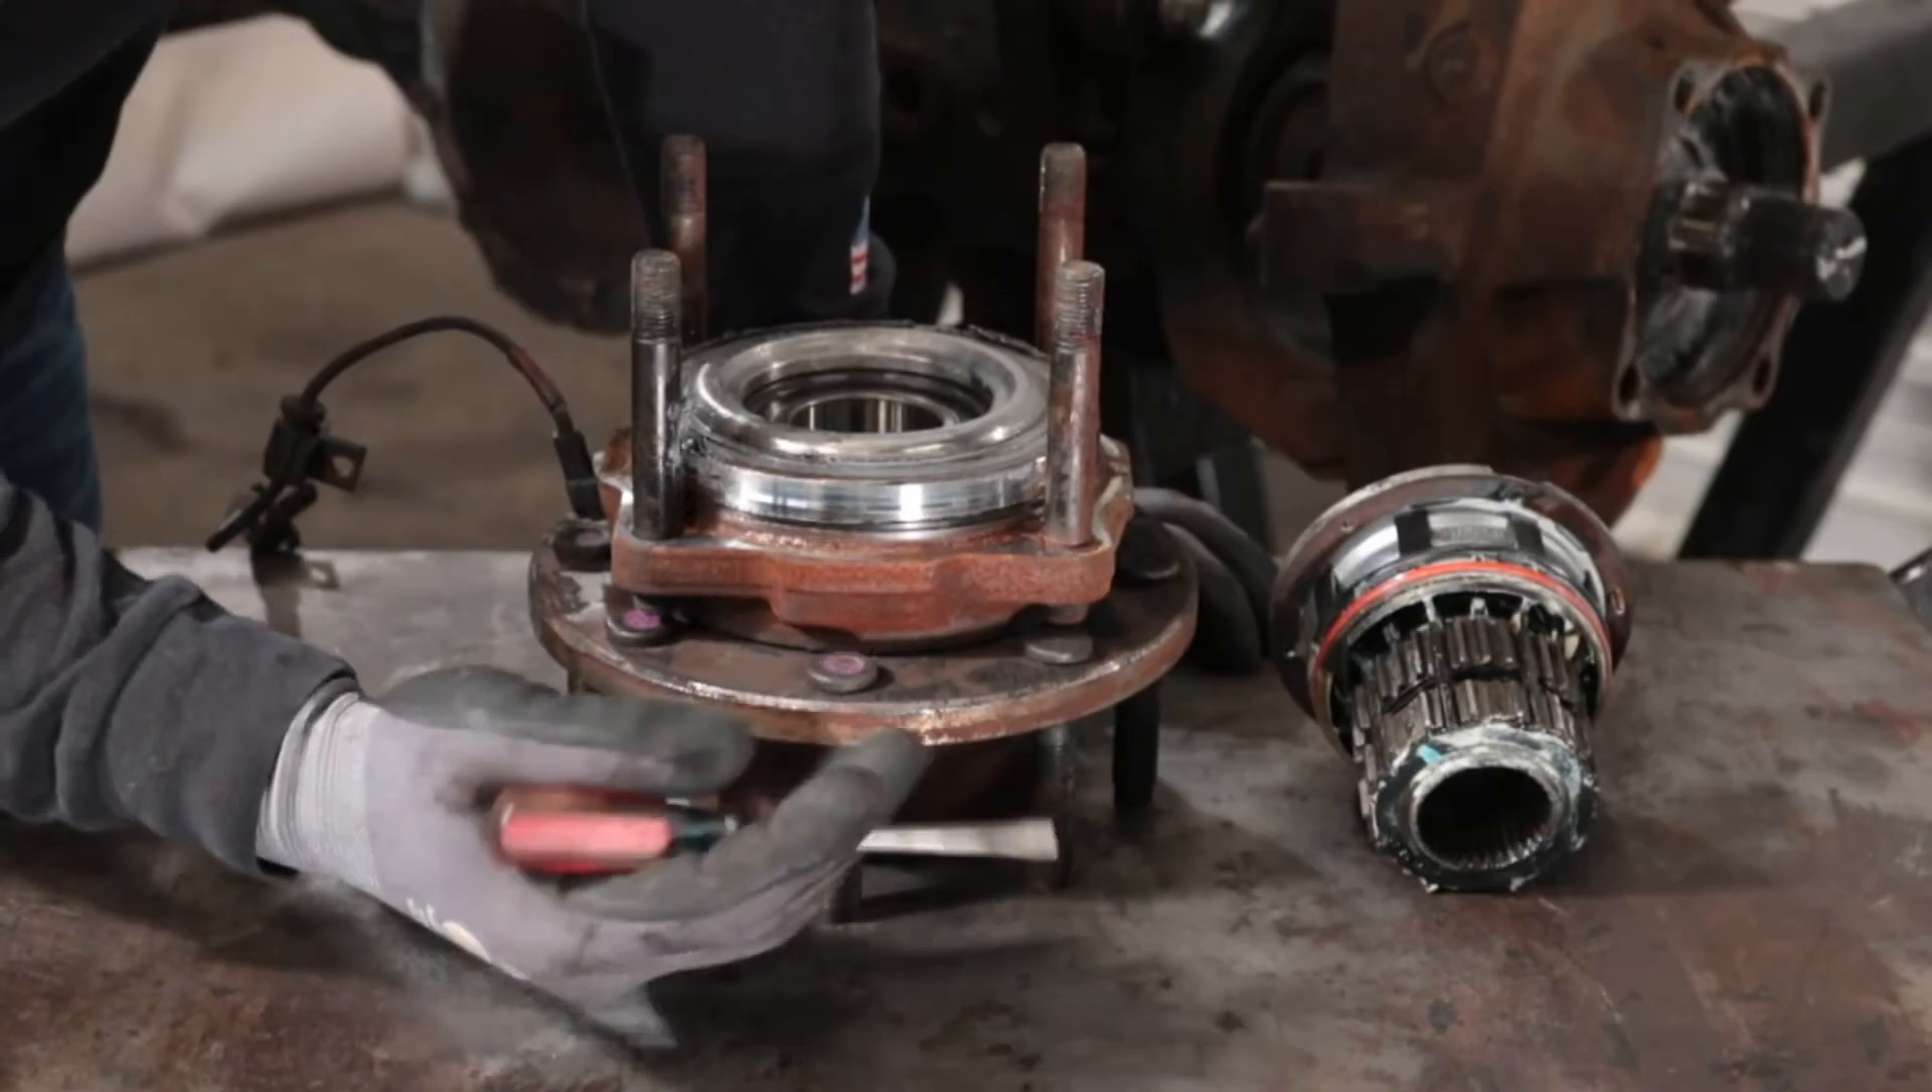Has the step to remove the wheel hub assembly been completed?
Yes.